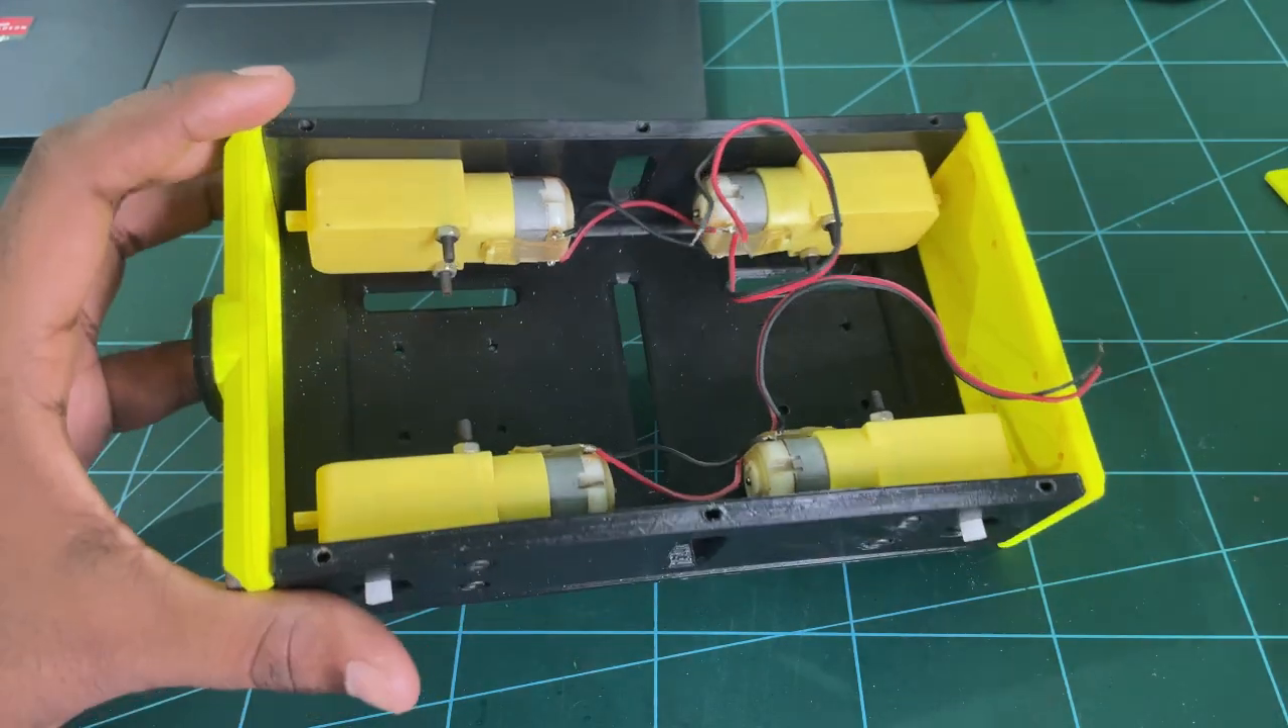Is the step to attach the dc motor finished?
Yes.